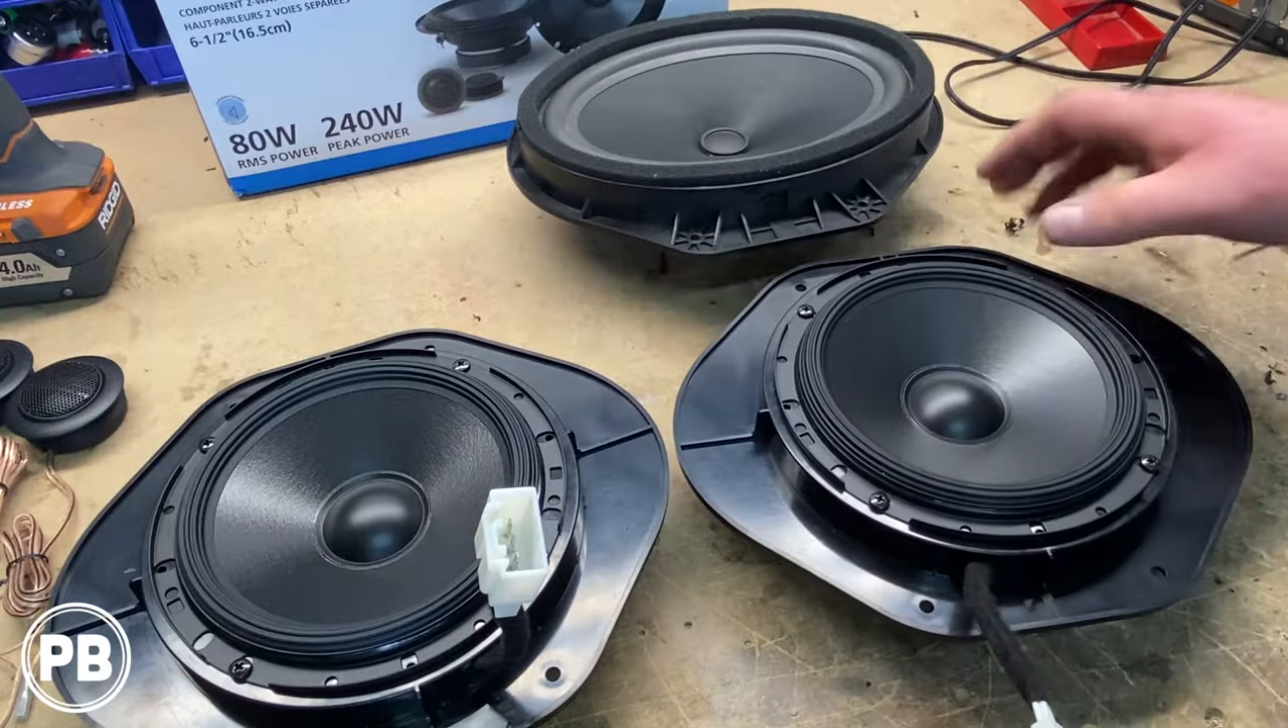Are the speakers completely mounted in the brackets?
Yes.